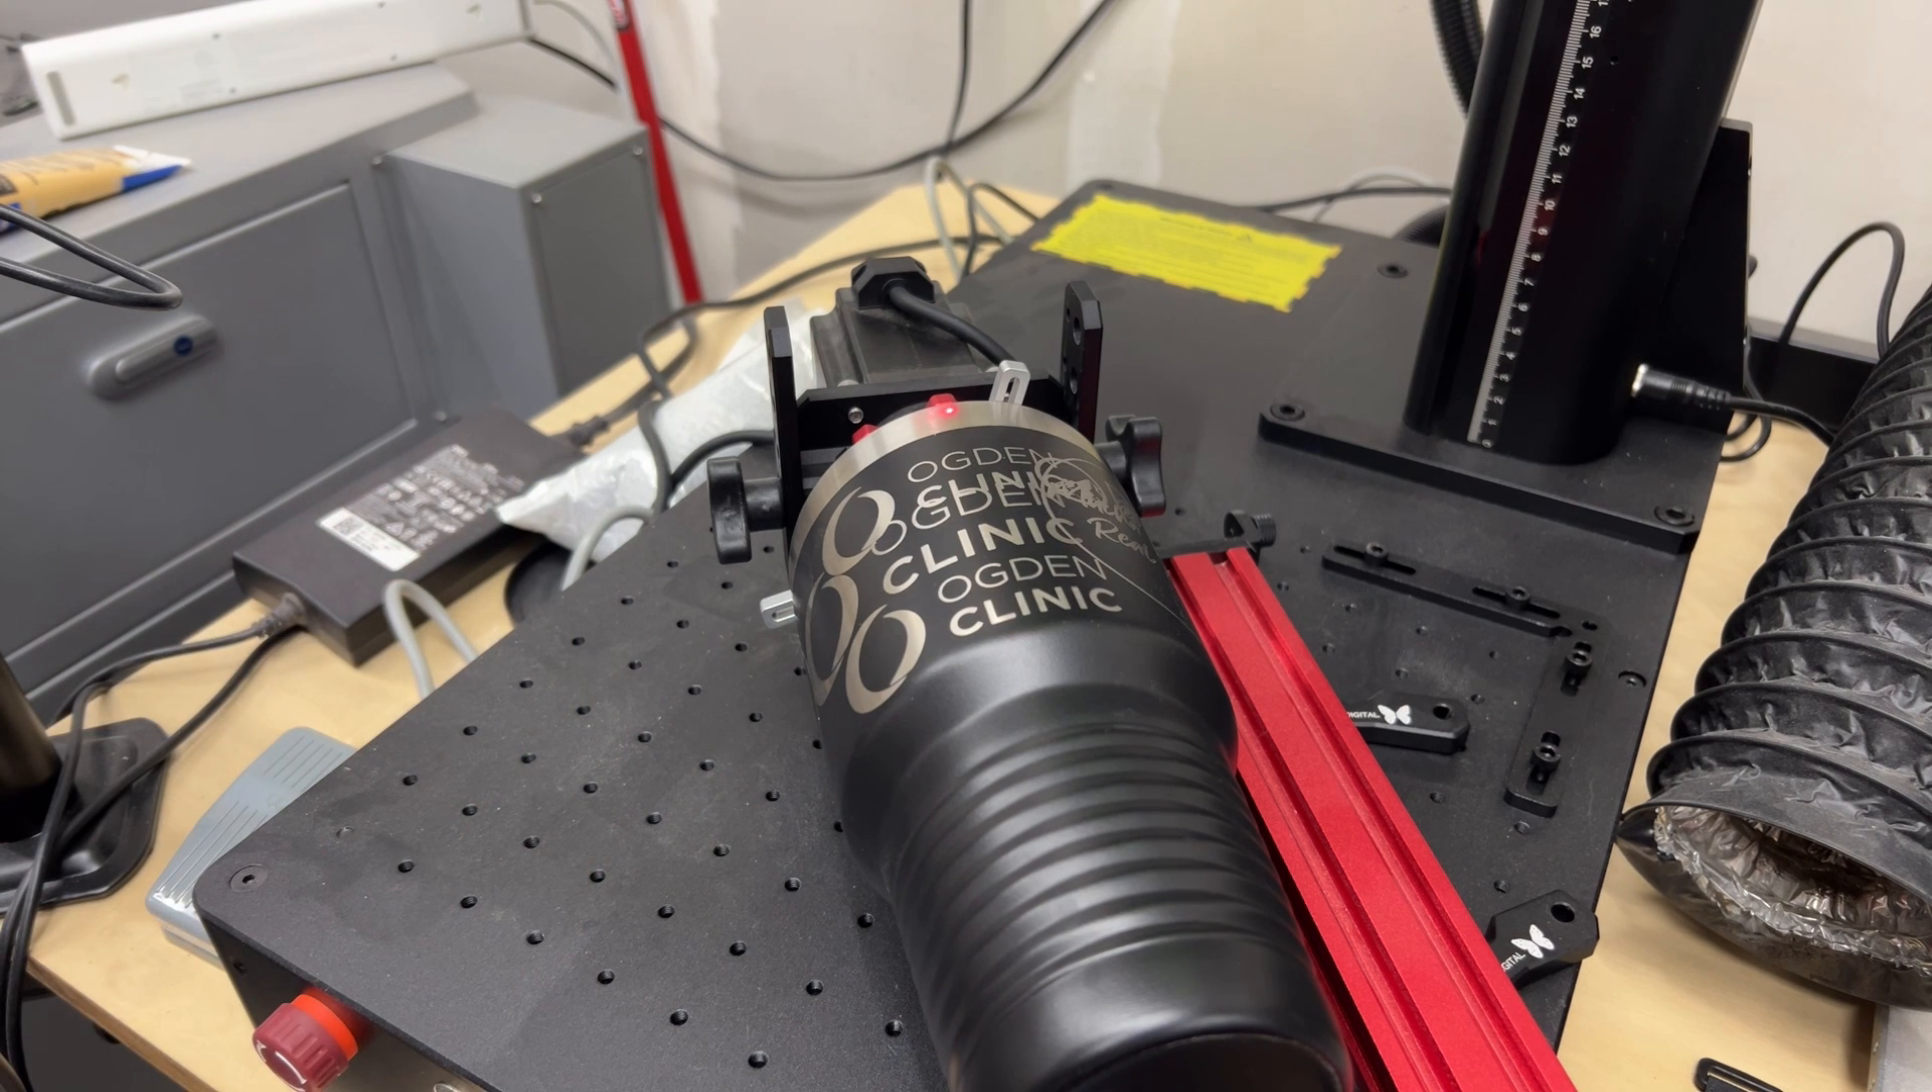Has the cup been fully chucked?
Yes.